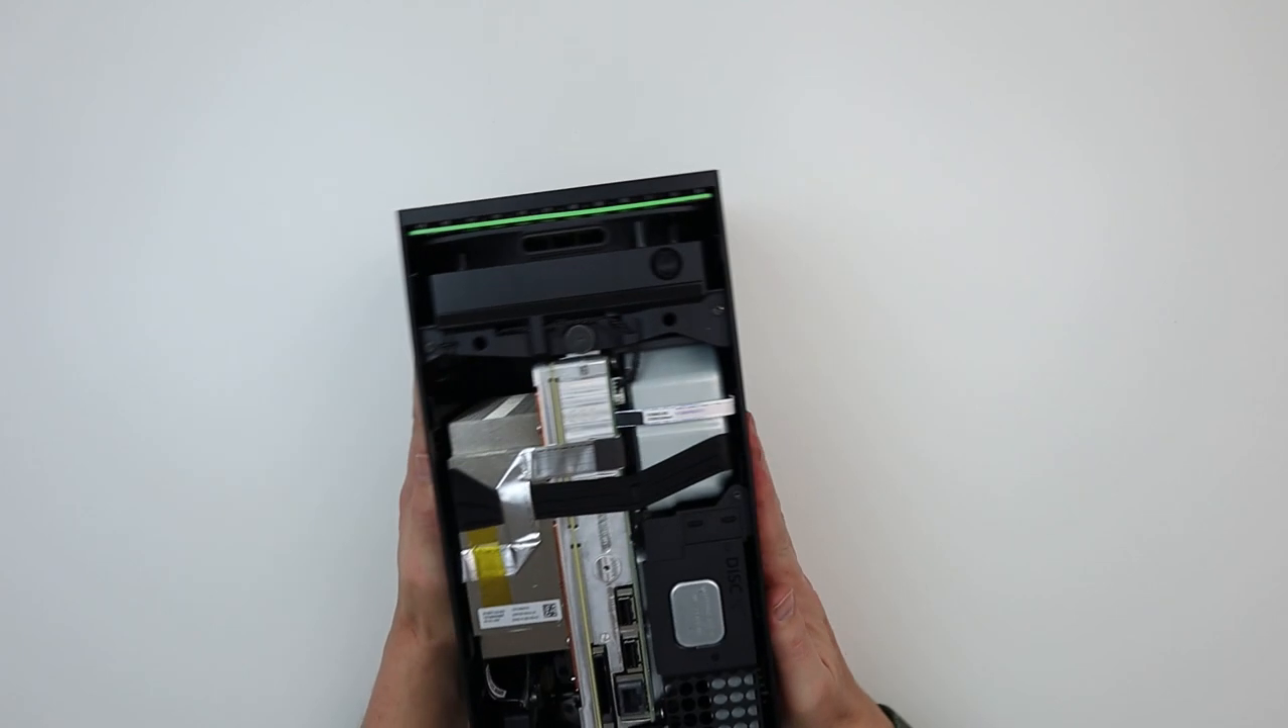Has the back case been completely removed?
Yes.